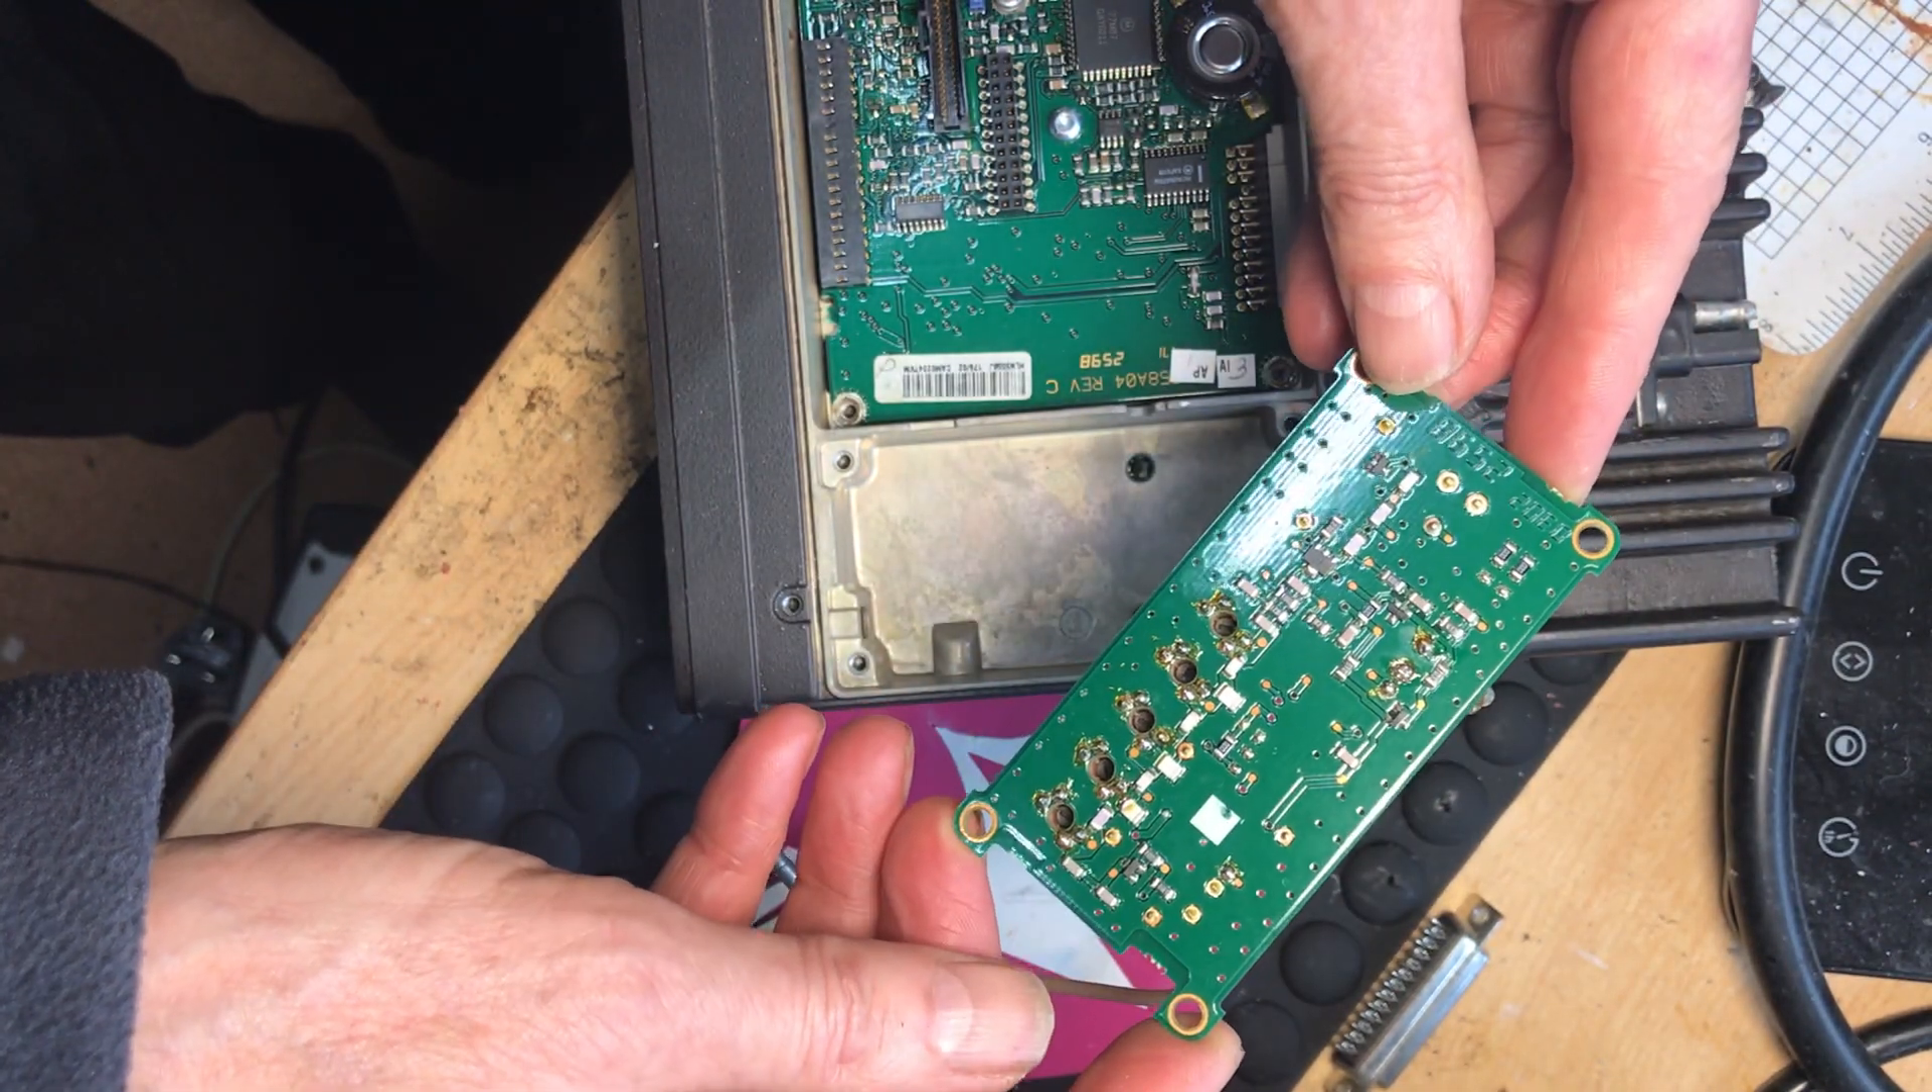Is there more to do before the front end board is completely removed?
No.